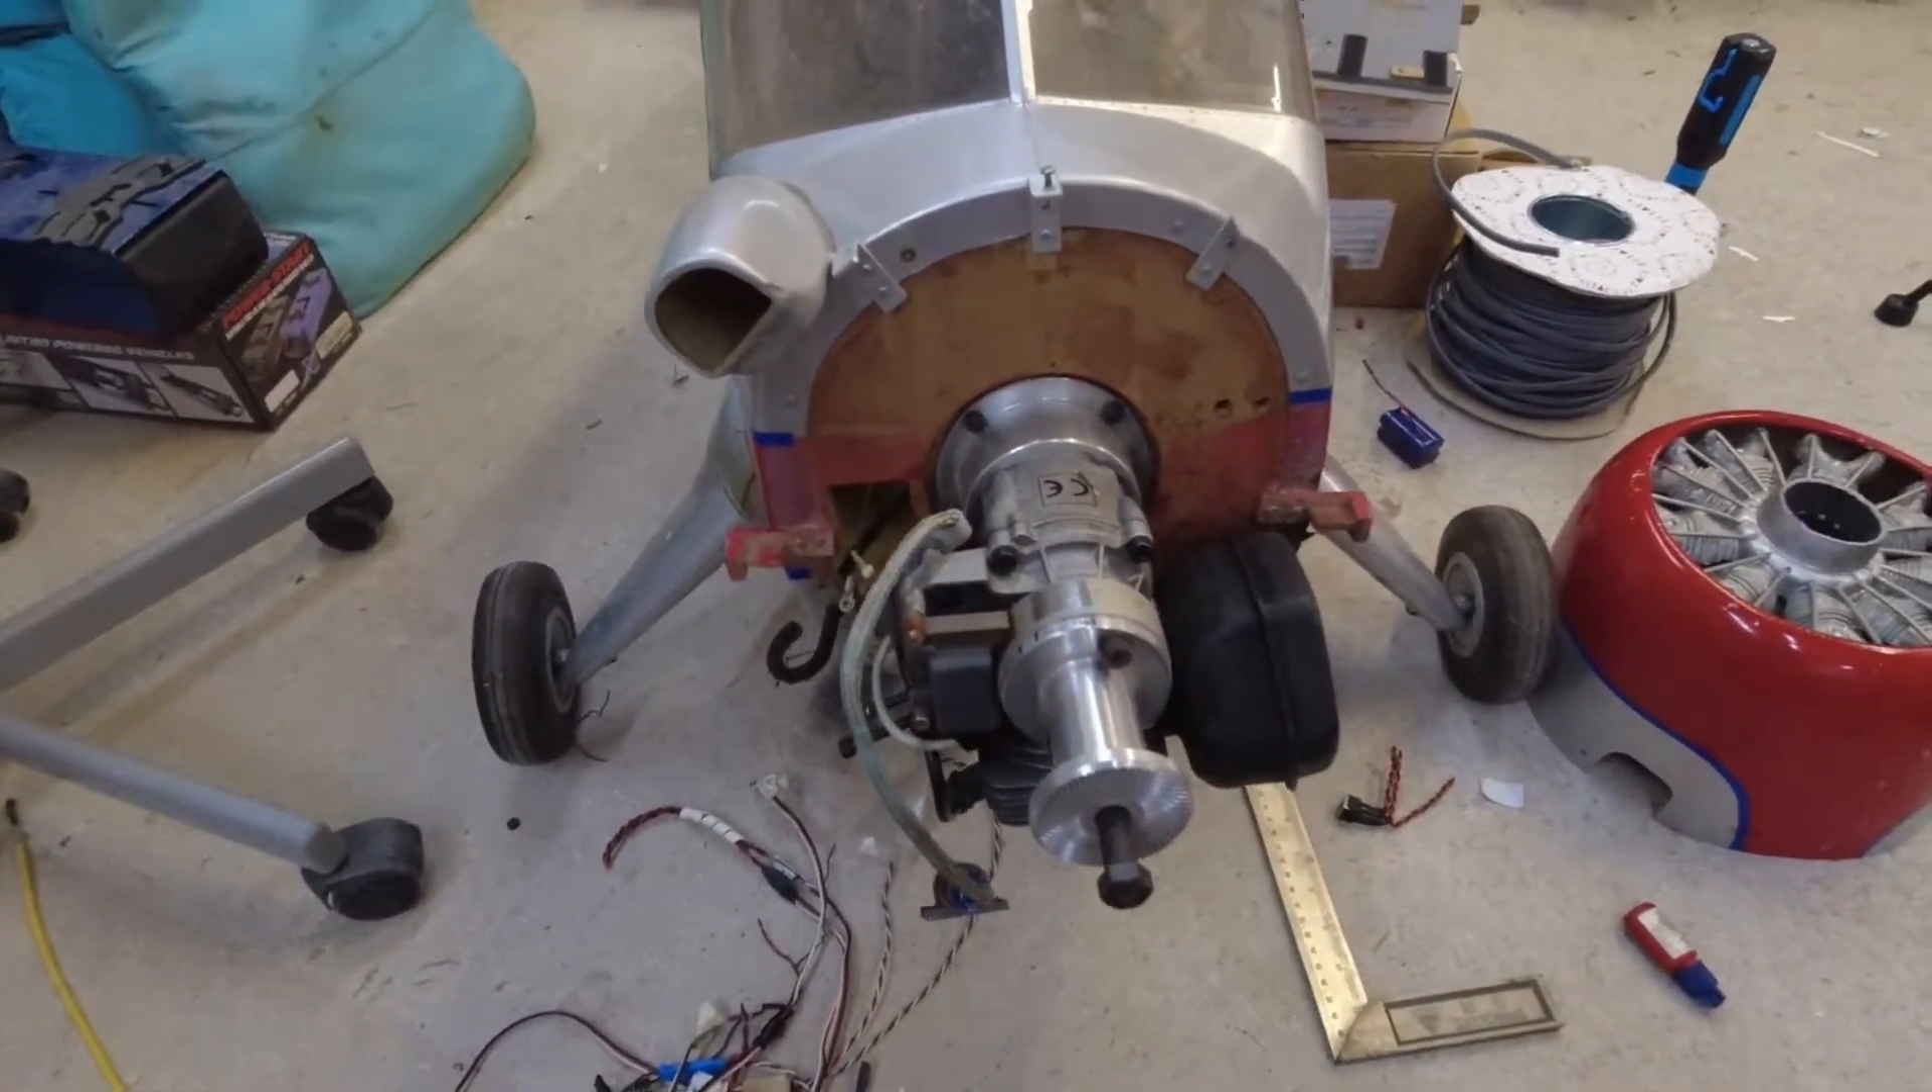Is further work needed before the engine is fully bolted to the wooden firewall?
No.